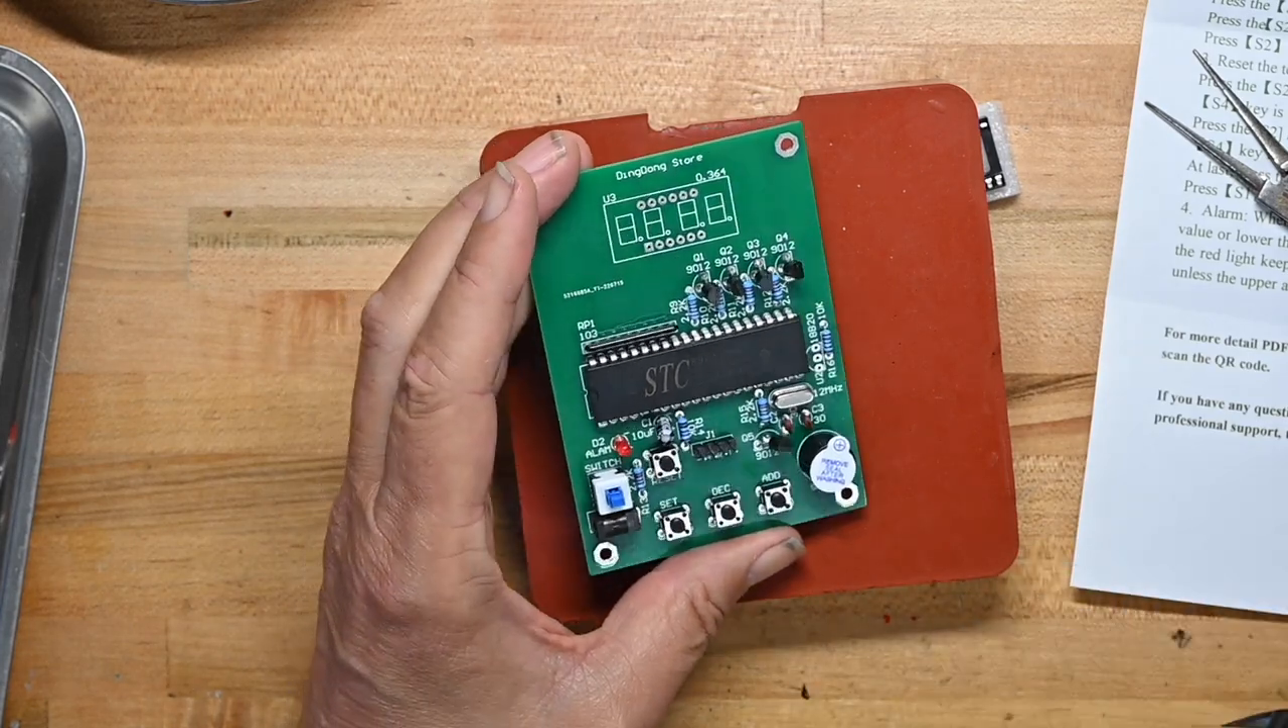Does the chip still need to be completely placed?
No.